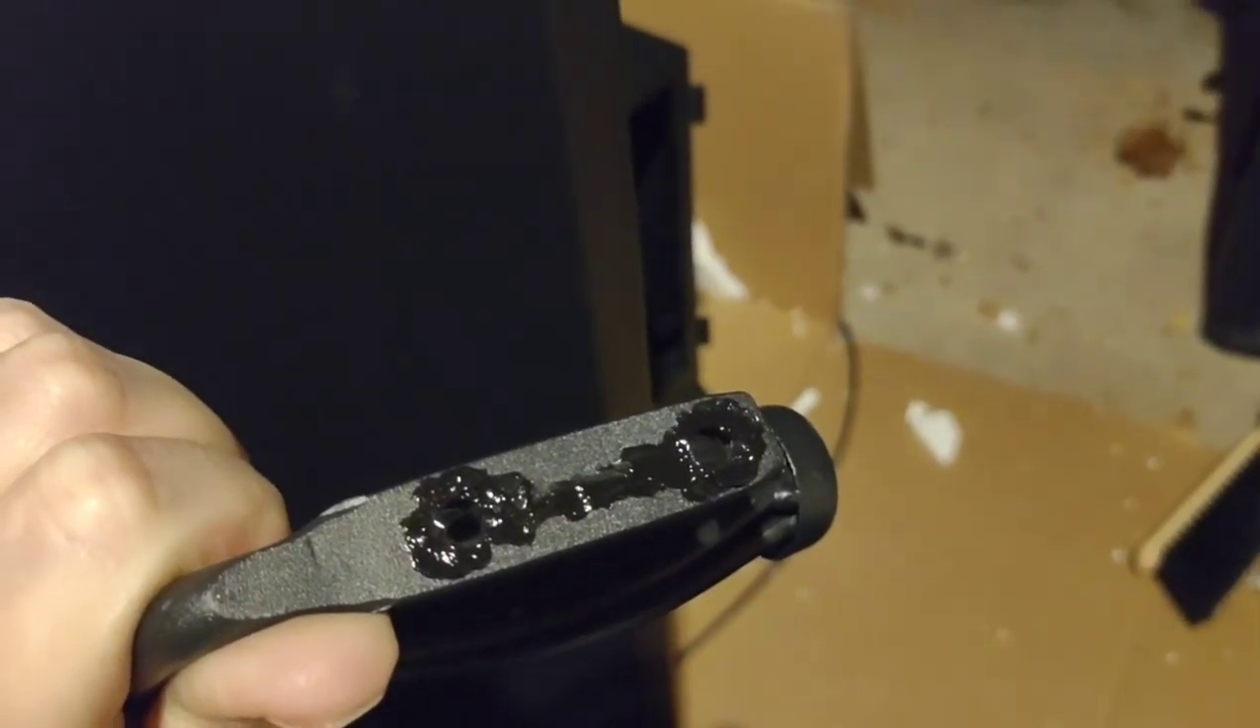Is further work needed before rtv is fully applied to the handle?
No.